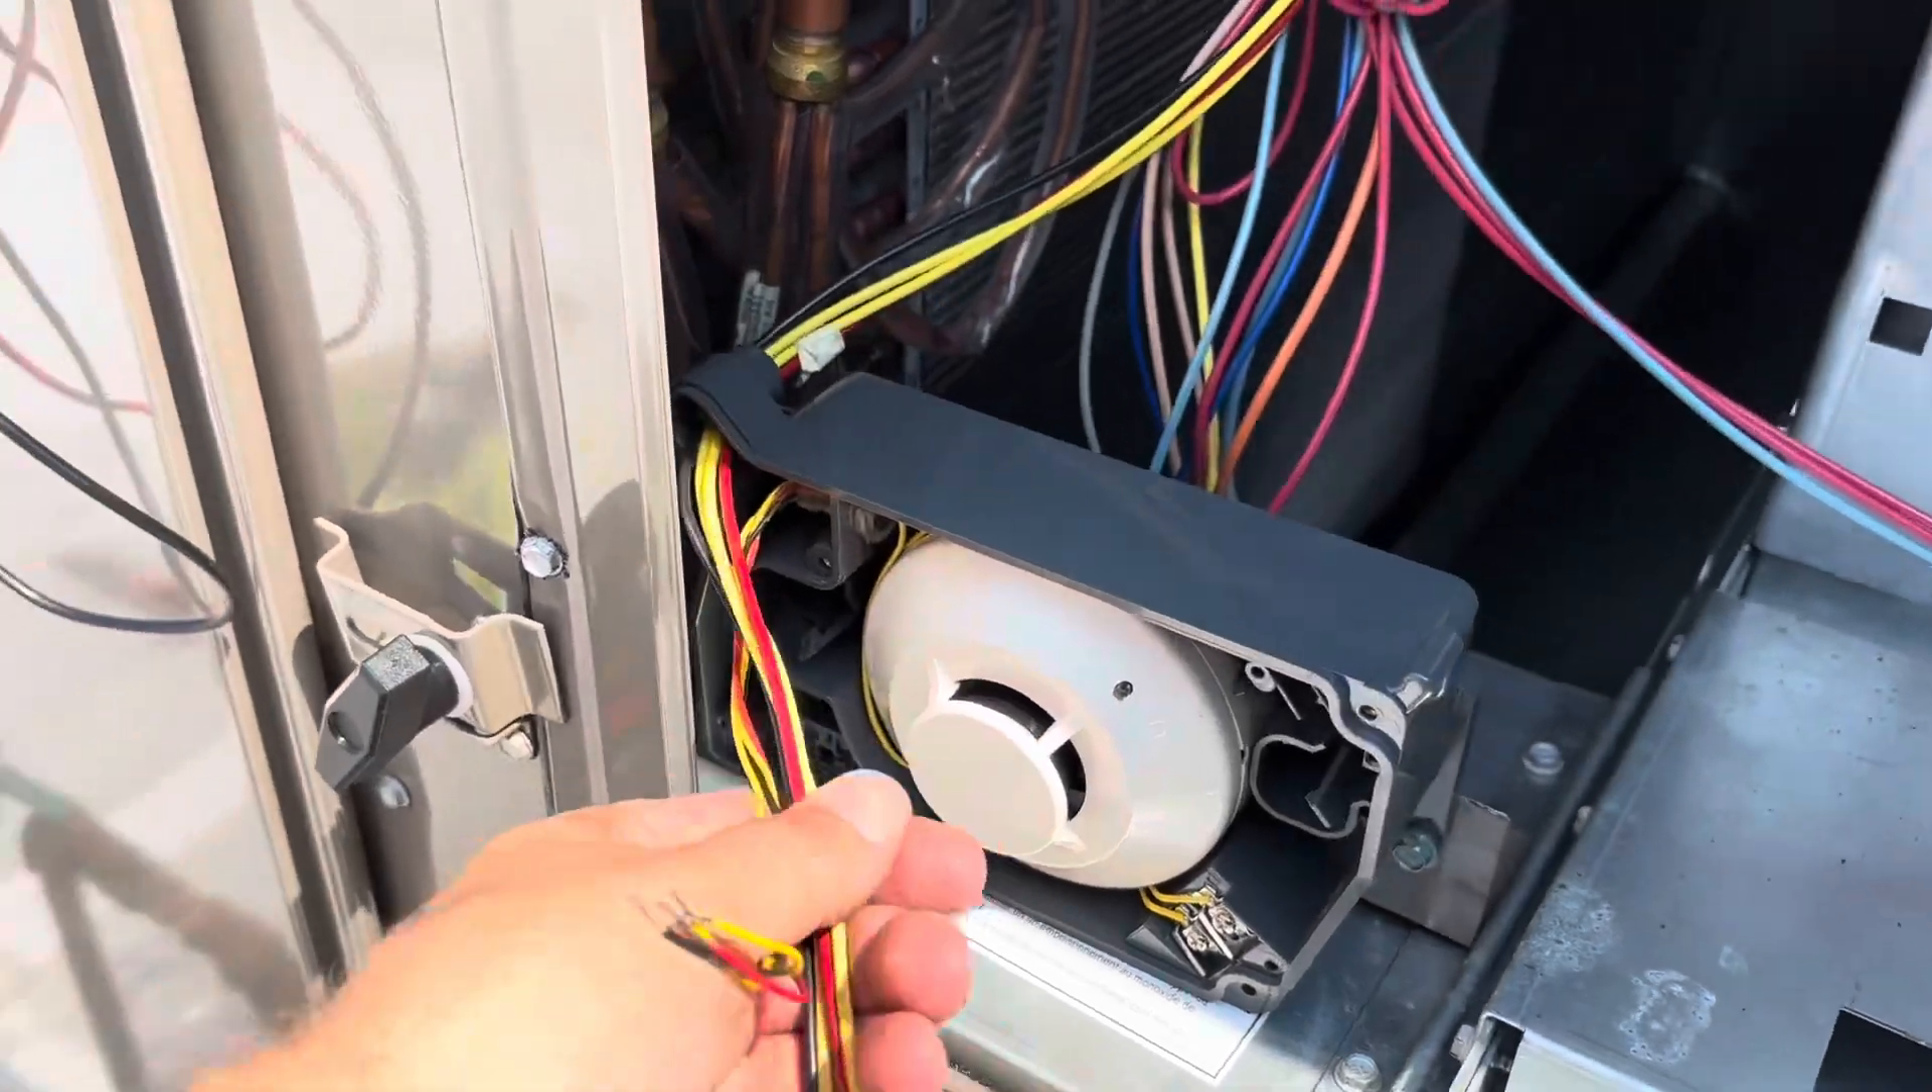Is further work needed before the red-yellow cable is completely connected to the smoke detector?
Yes.